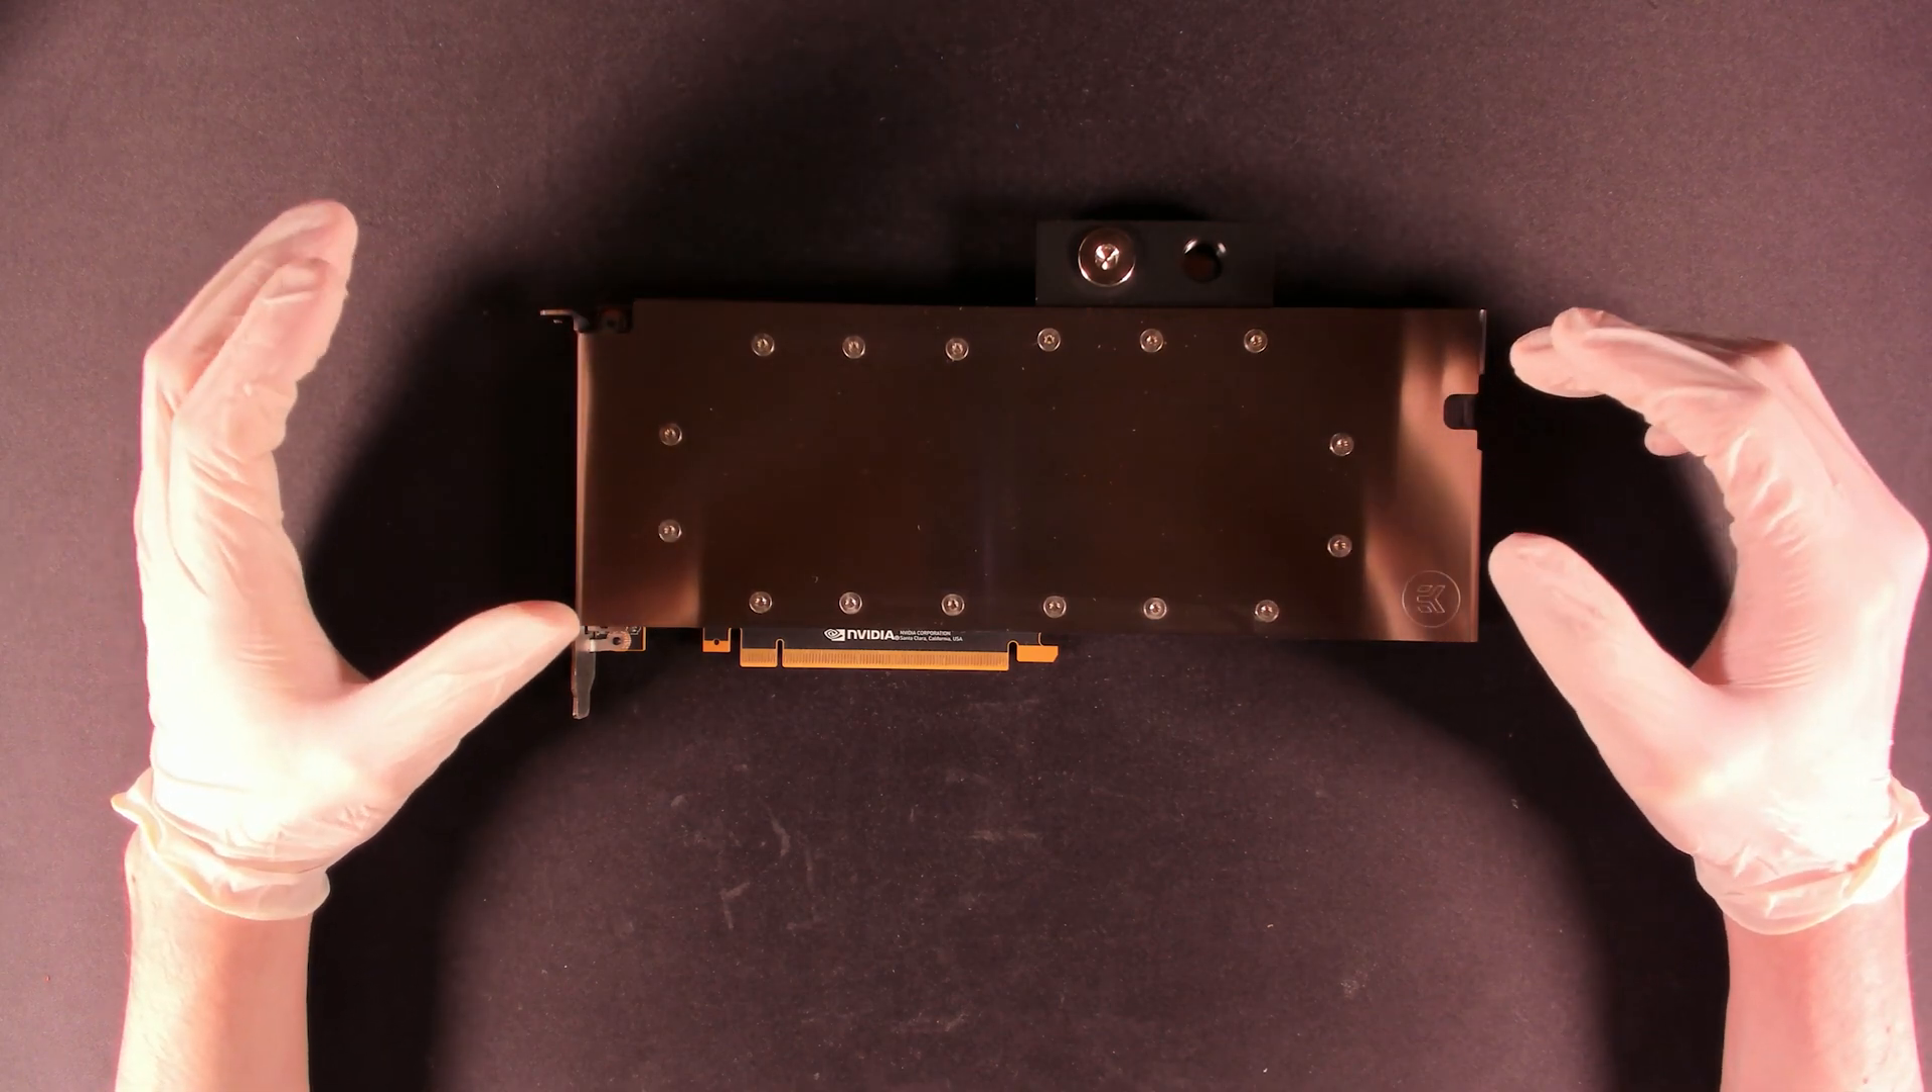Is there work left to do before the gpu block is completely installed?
No.